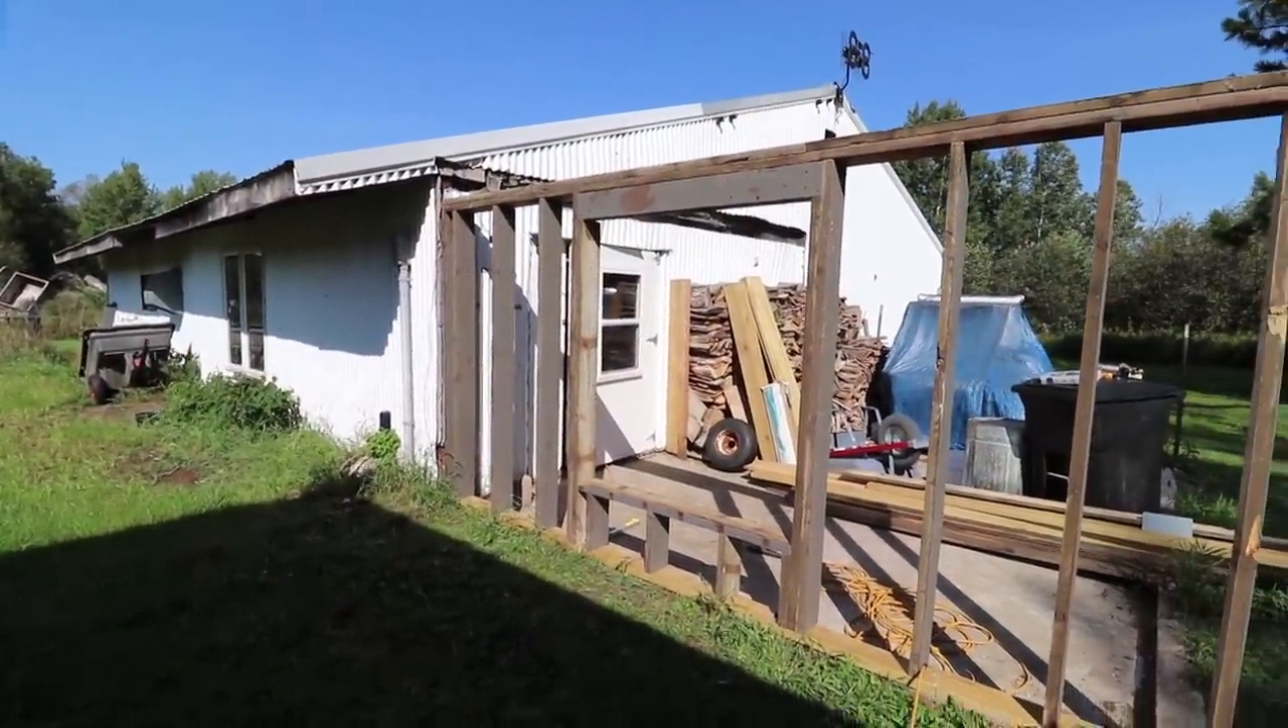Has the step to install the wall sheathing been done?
No.